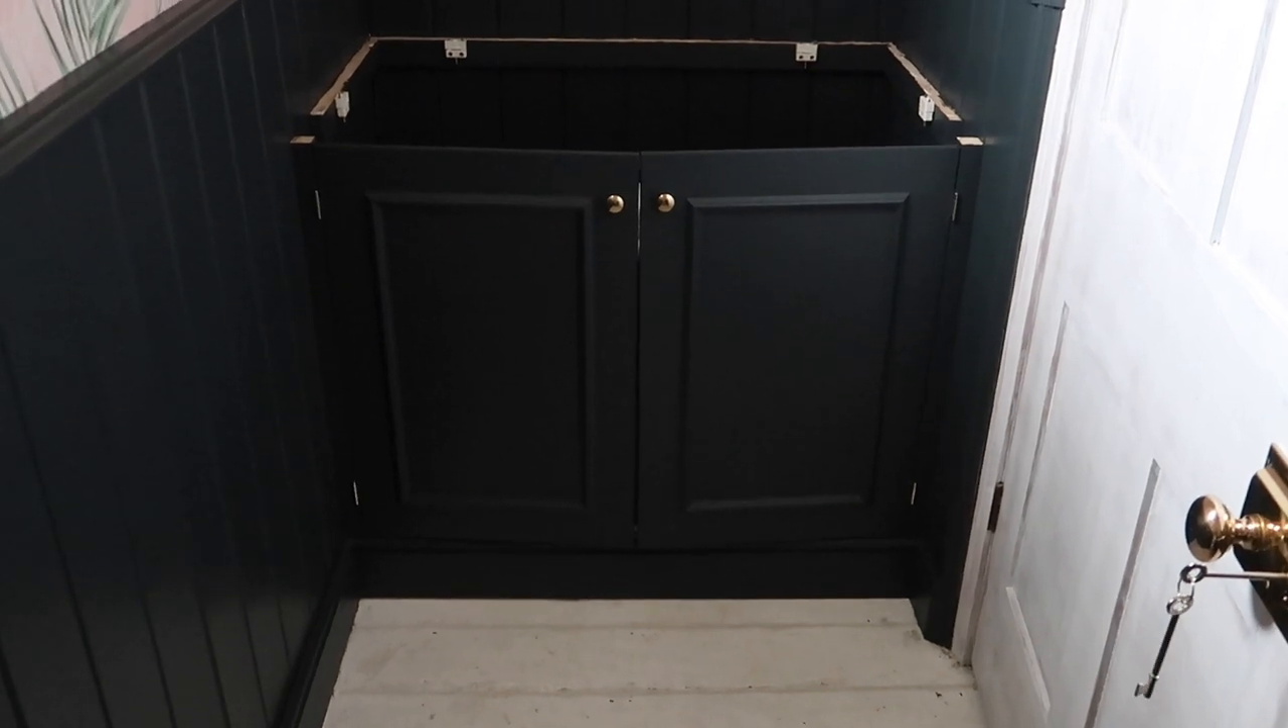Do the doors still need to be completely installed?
No.